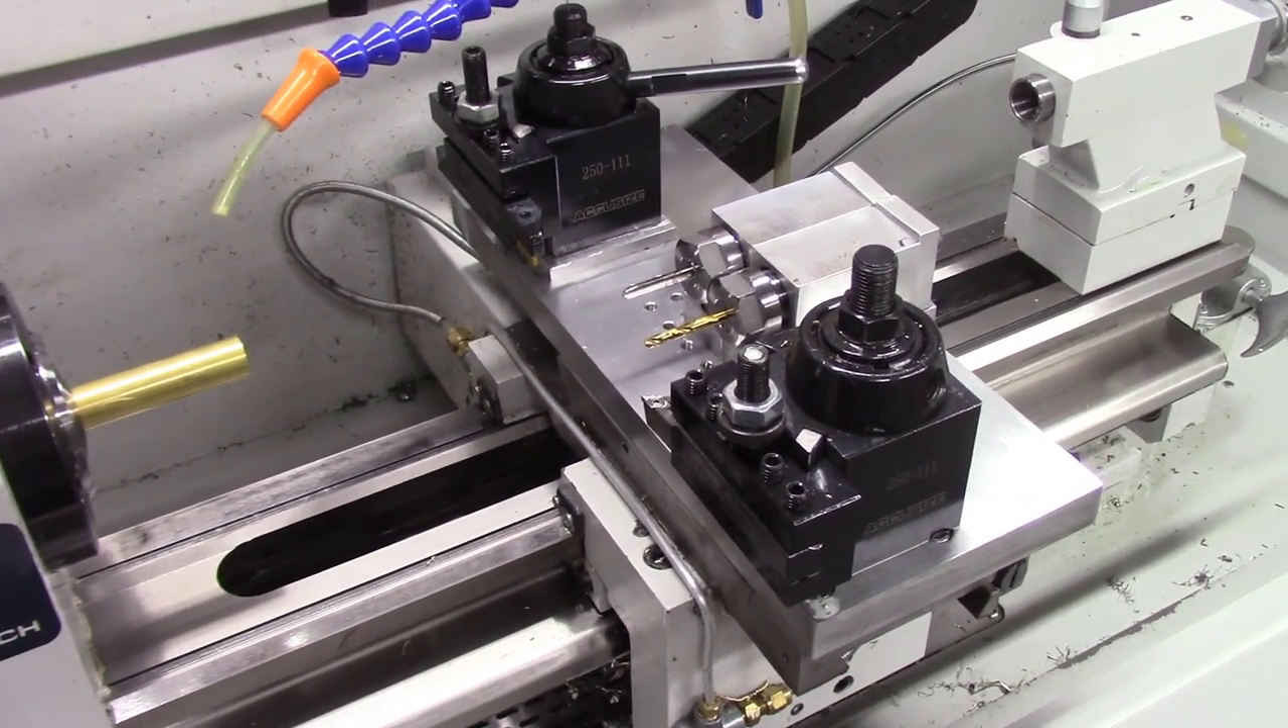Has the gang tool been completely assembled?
Yes.